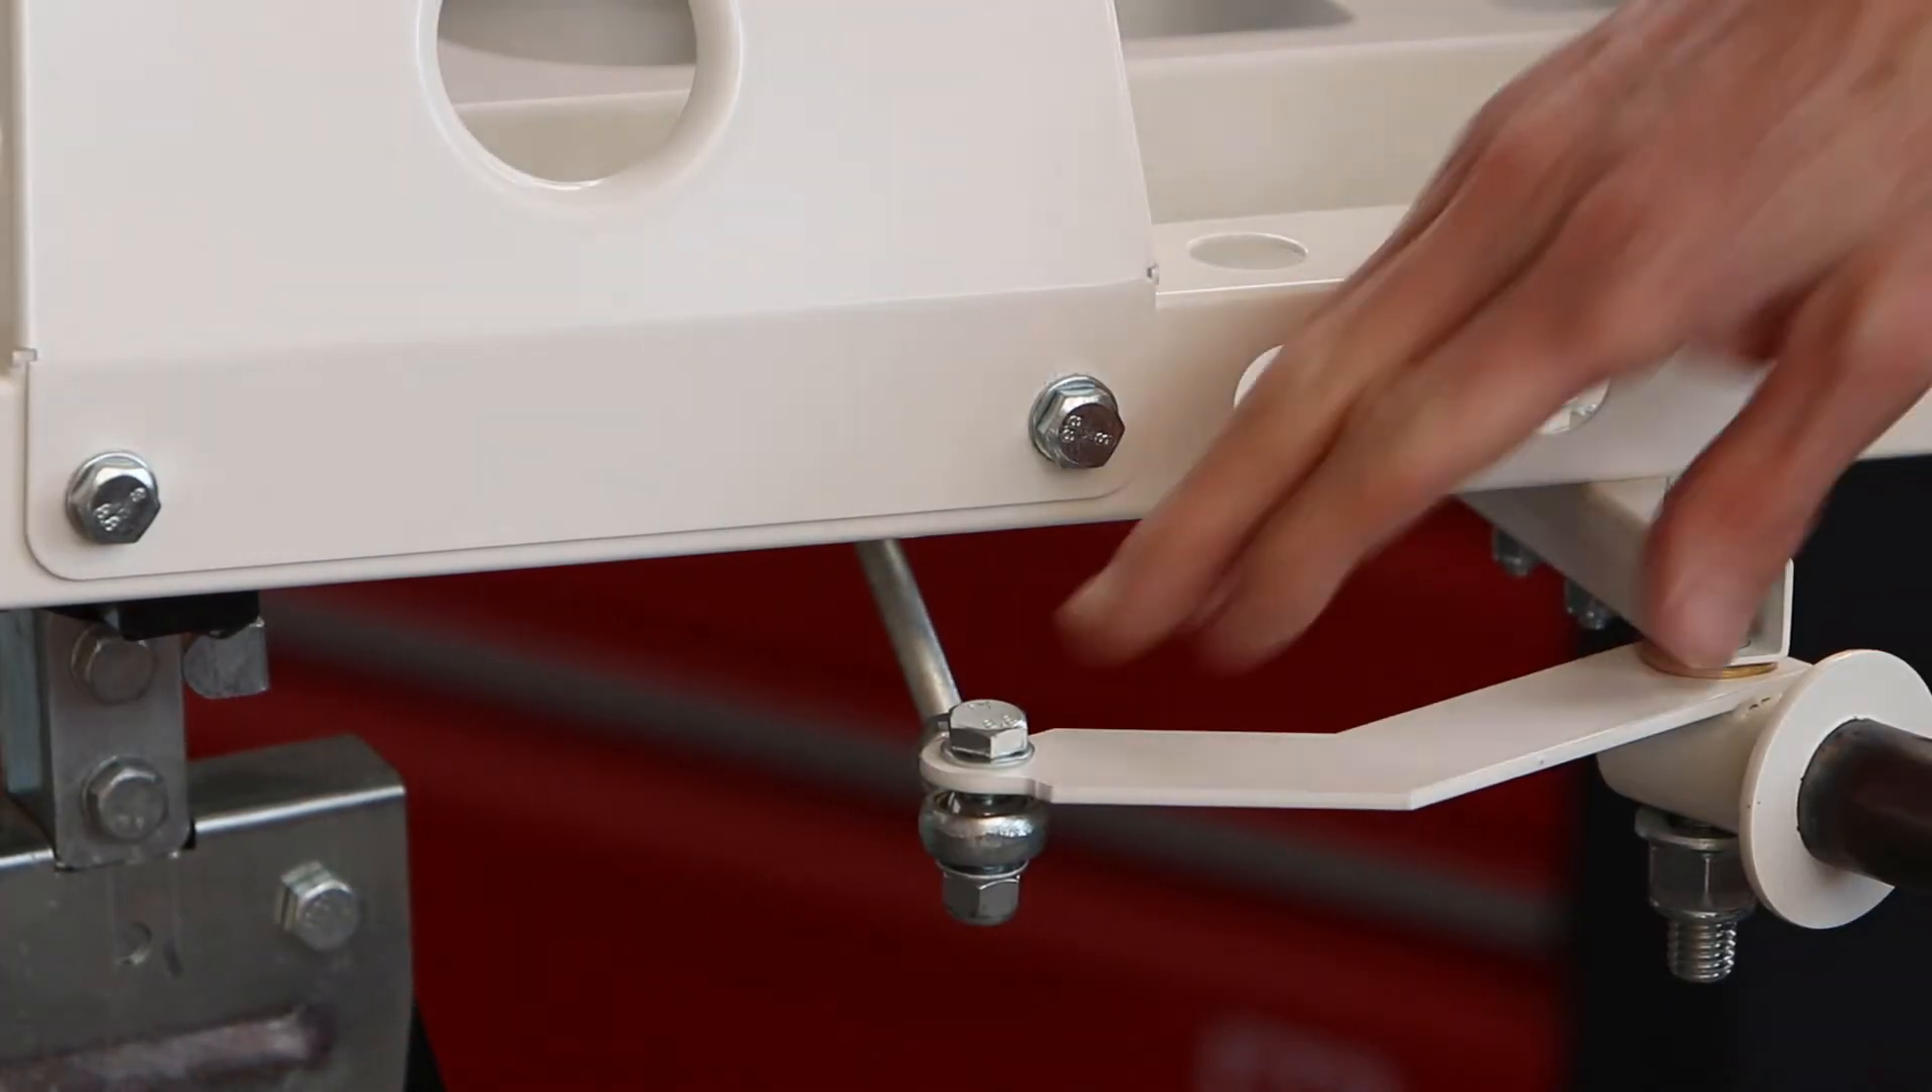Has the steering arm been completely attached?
Yes.